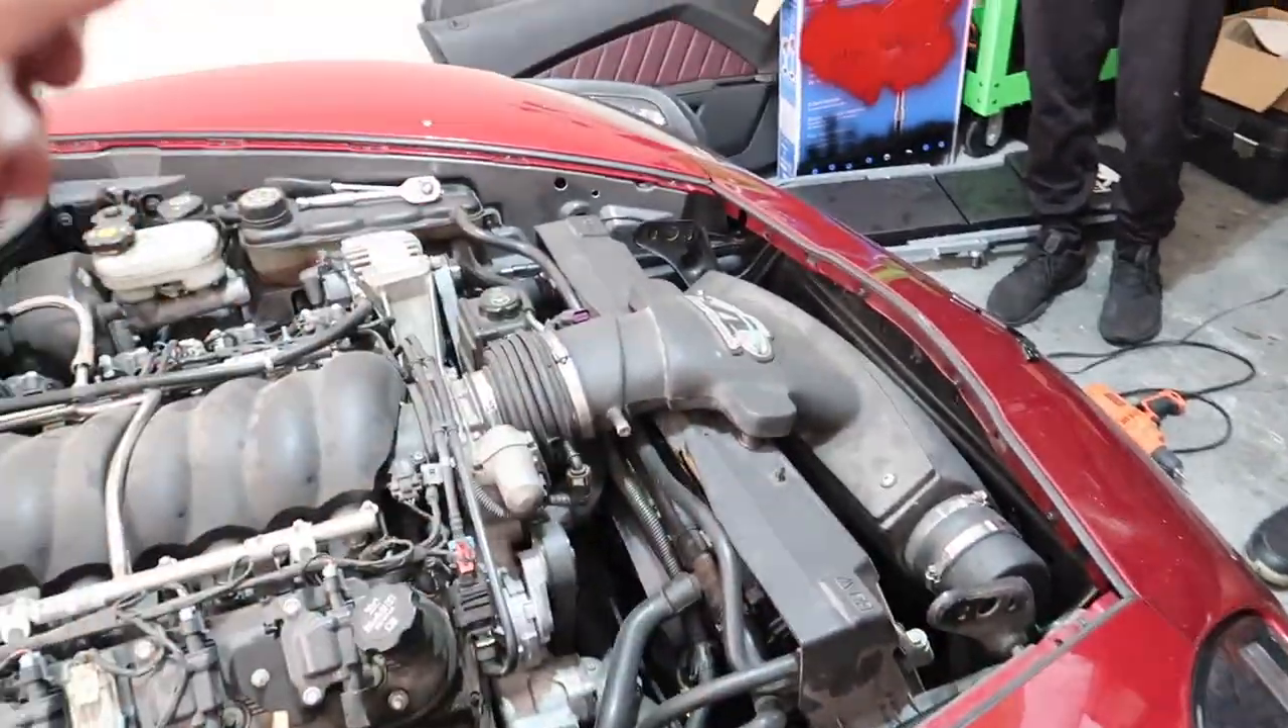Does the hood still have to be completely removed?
No.